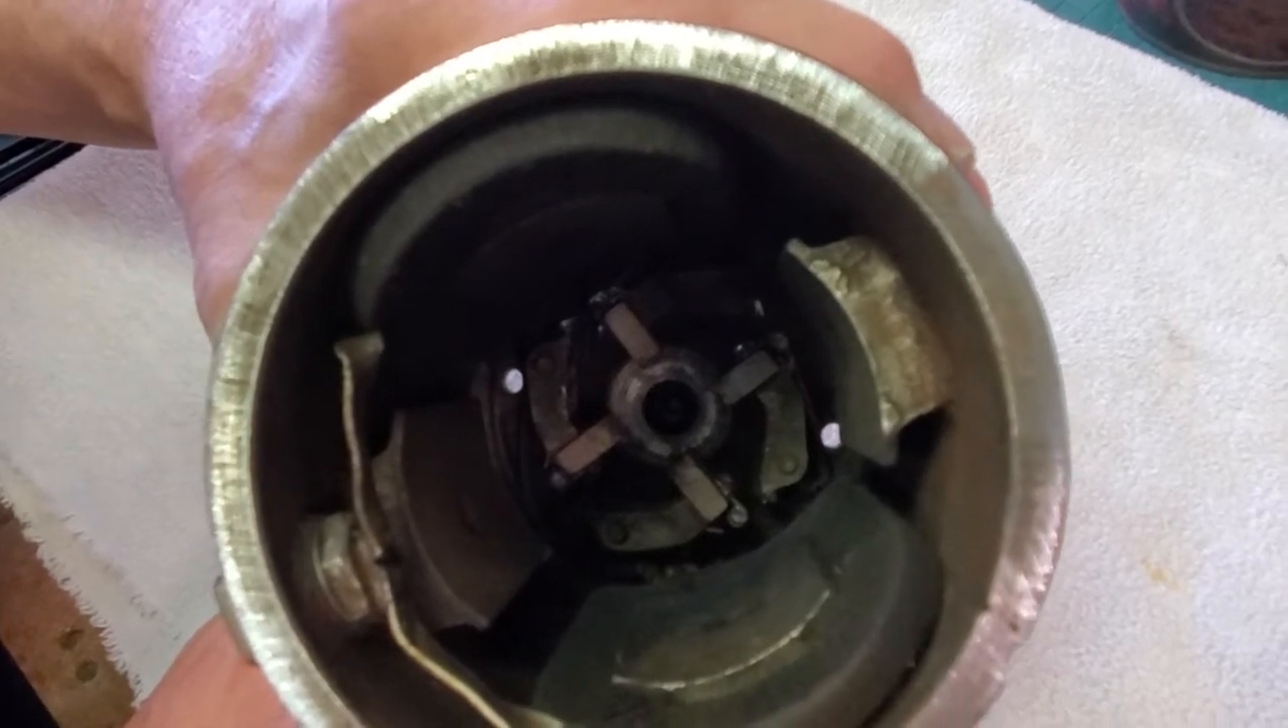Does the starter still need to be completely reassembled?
Yes.